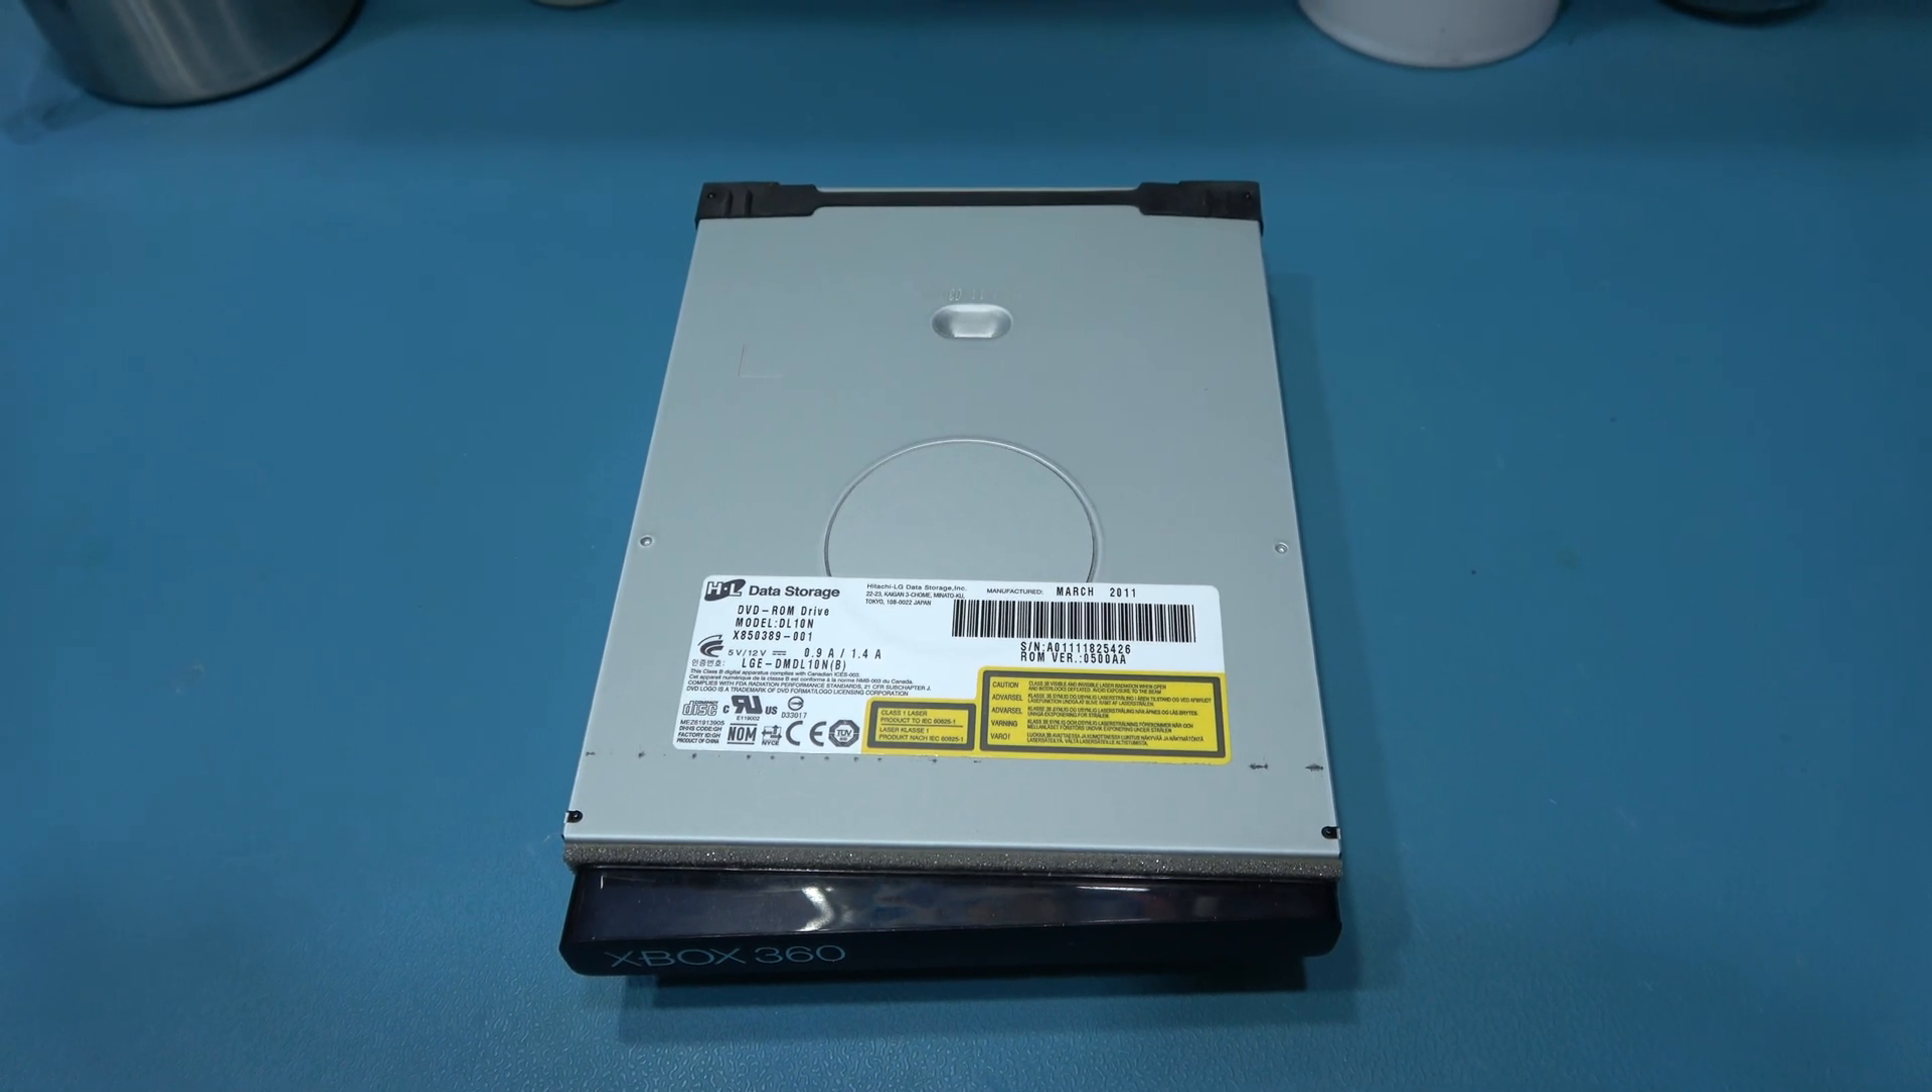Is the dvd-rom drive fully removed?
Yes.